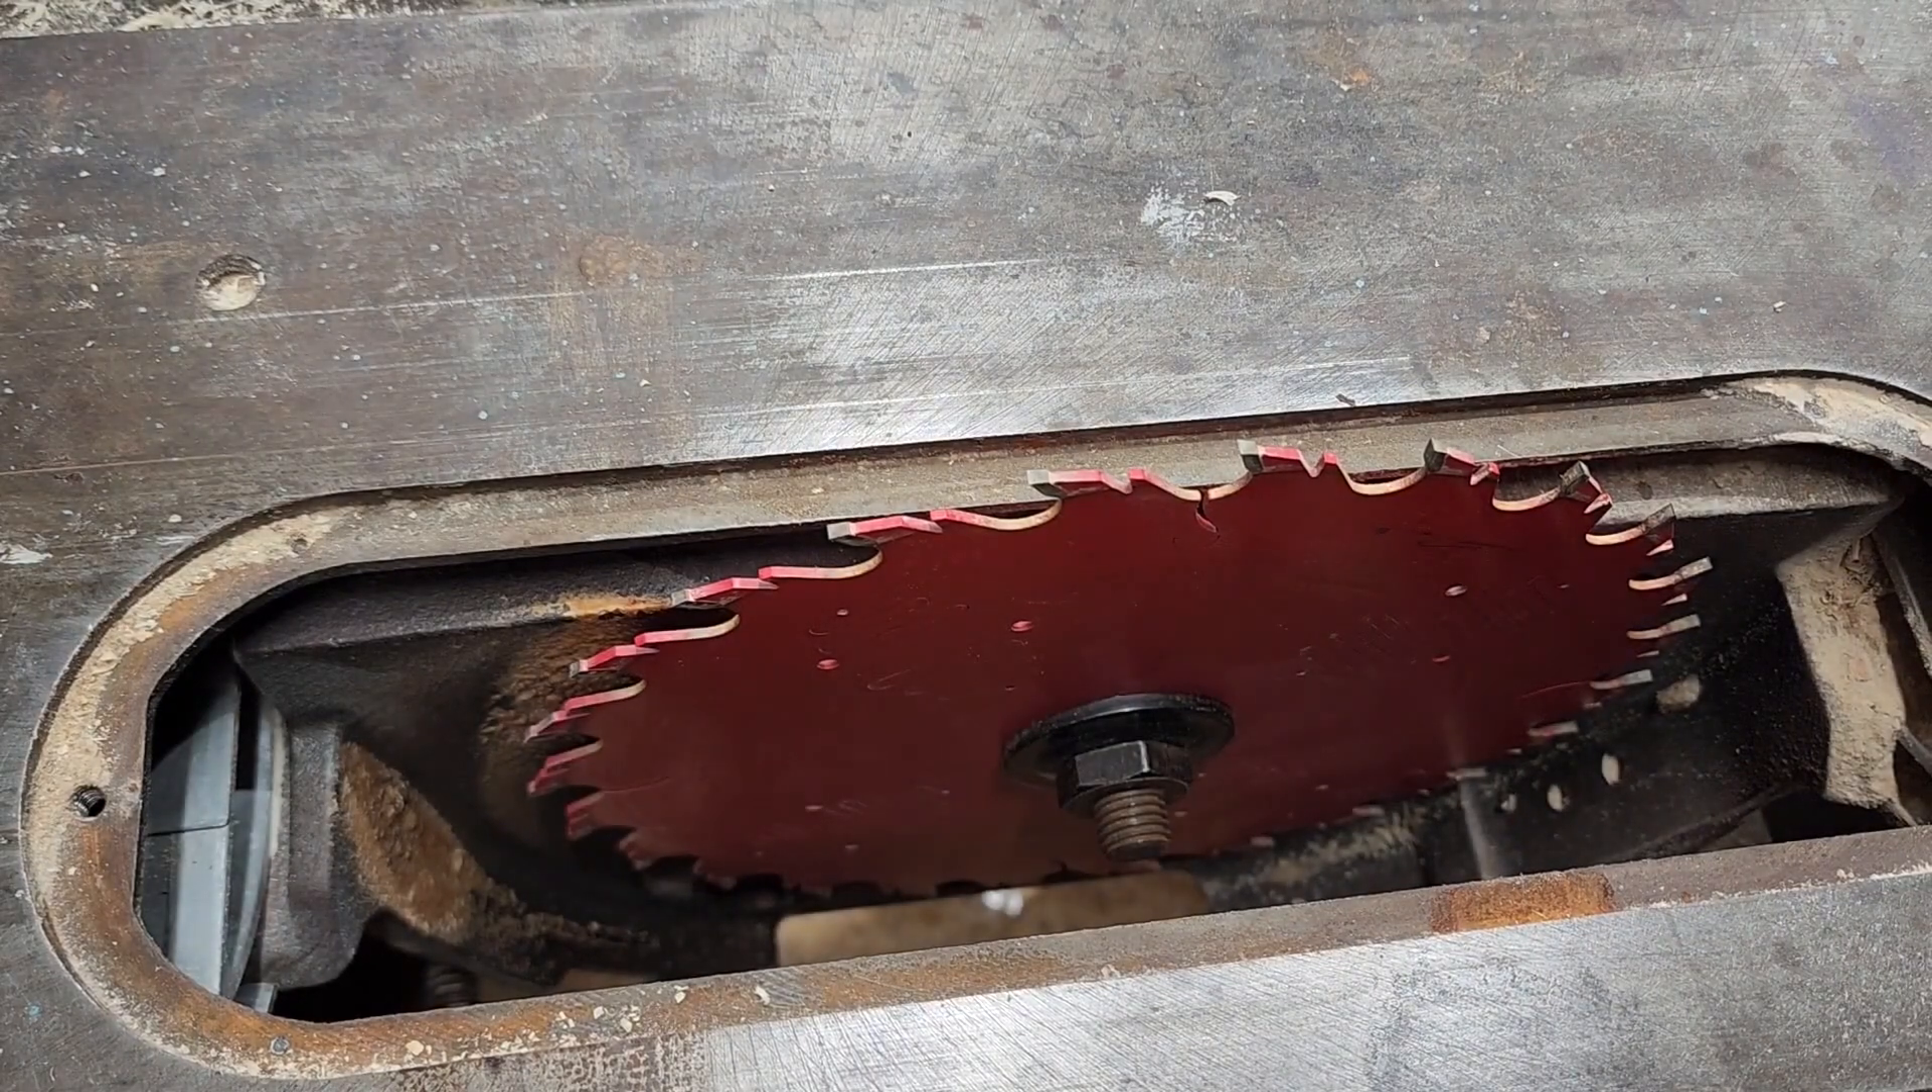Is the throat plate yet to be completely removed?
No.